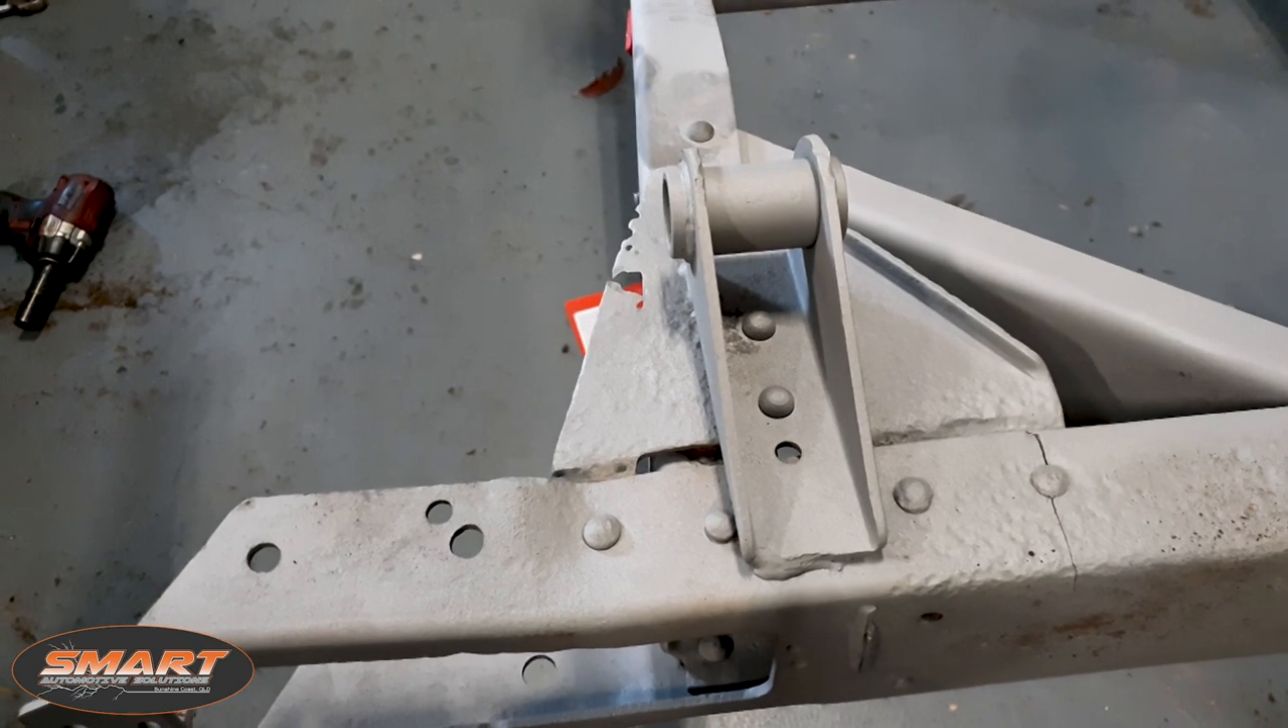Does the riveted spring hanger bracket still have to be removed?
Yes.